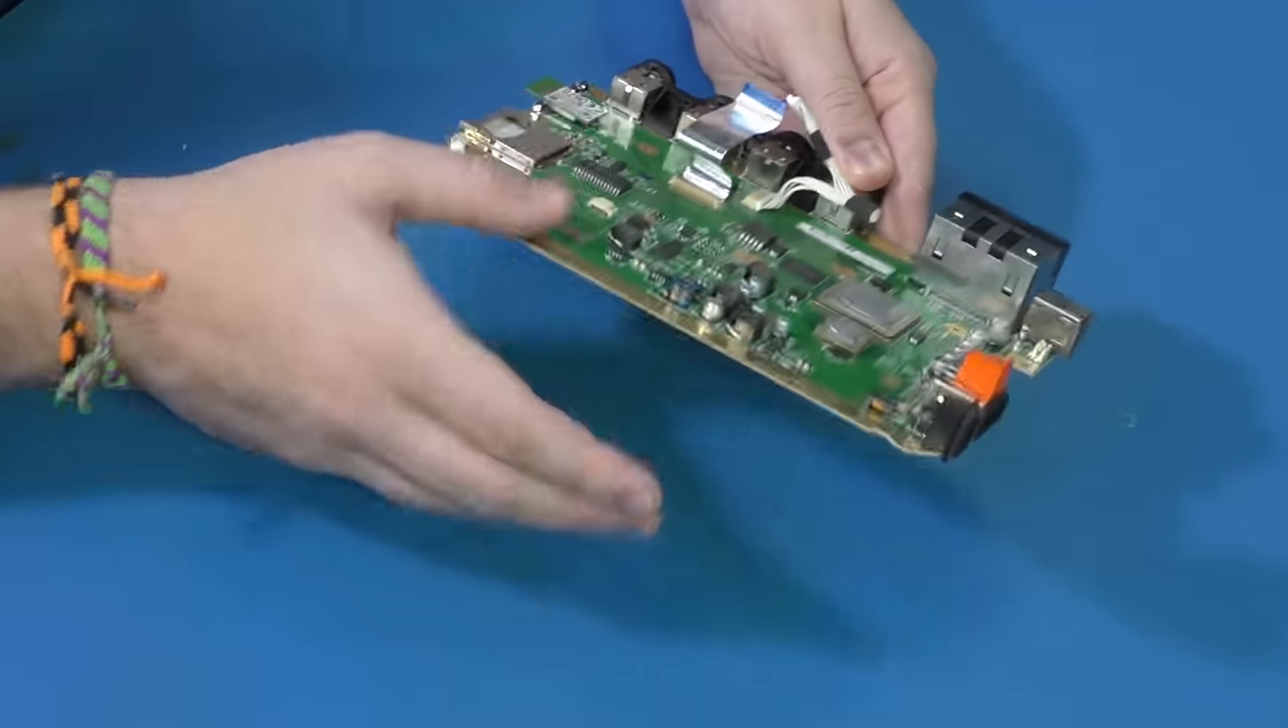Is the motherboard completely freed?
Yes.